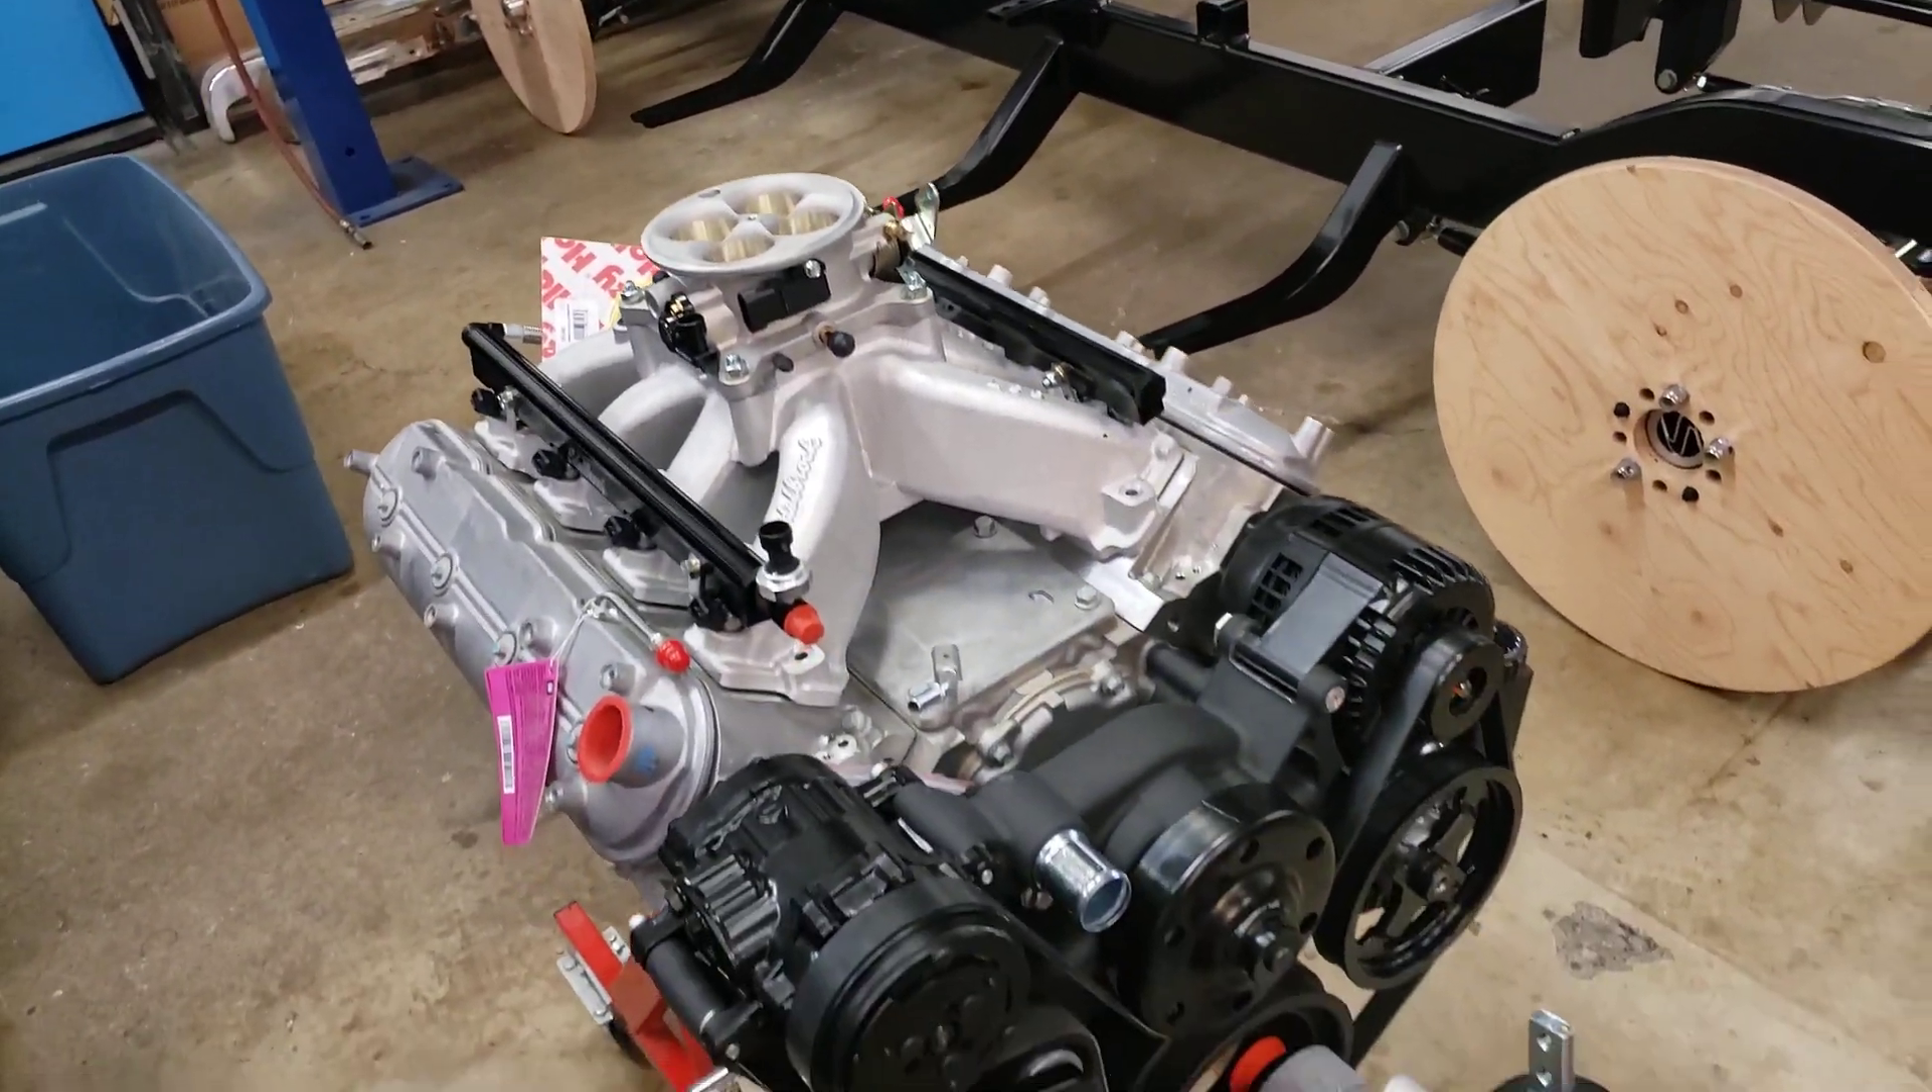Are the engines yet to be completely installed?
Yes.